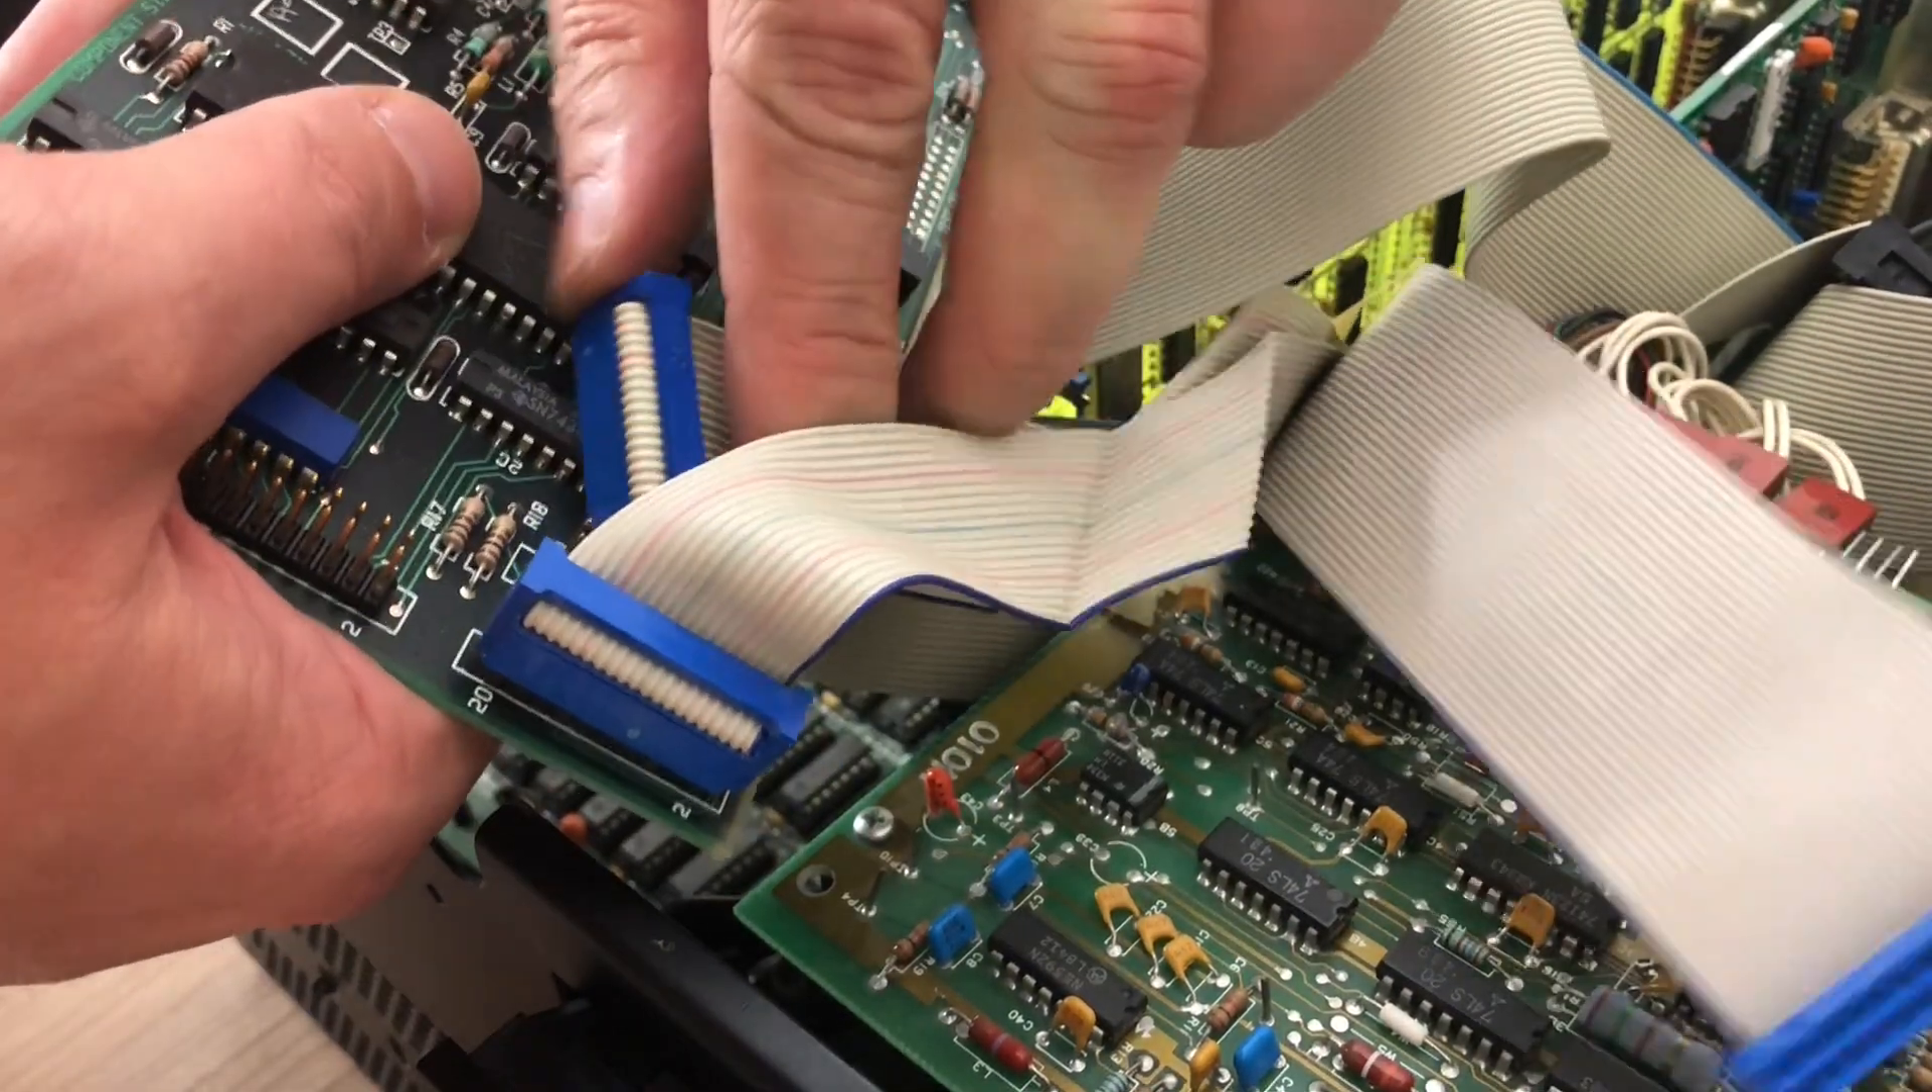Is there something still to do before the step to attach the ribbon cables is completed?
Yes.